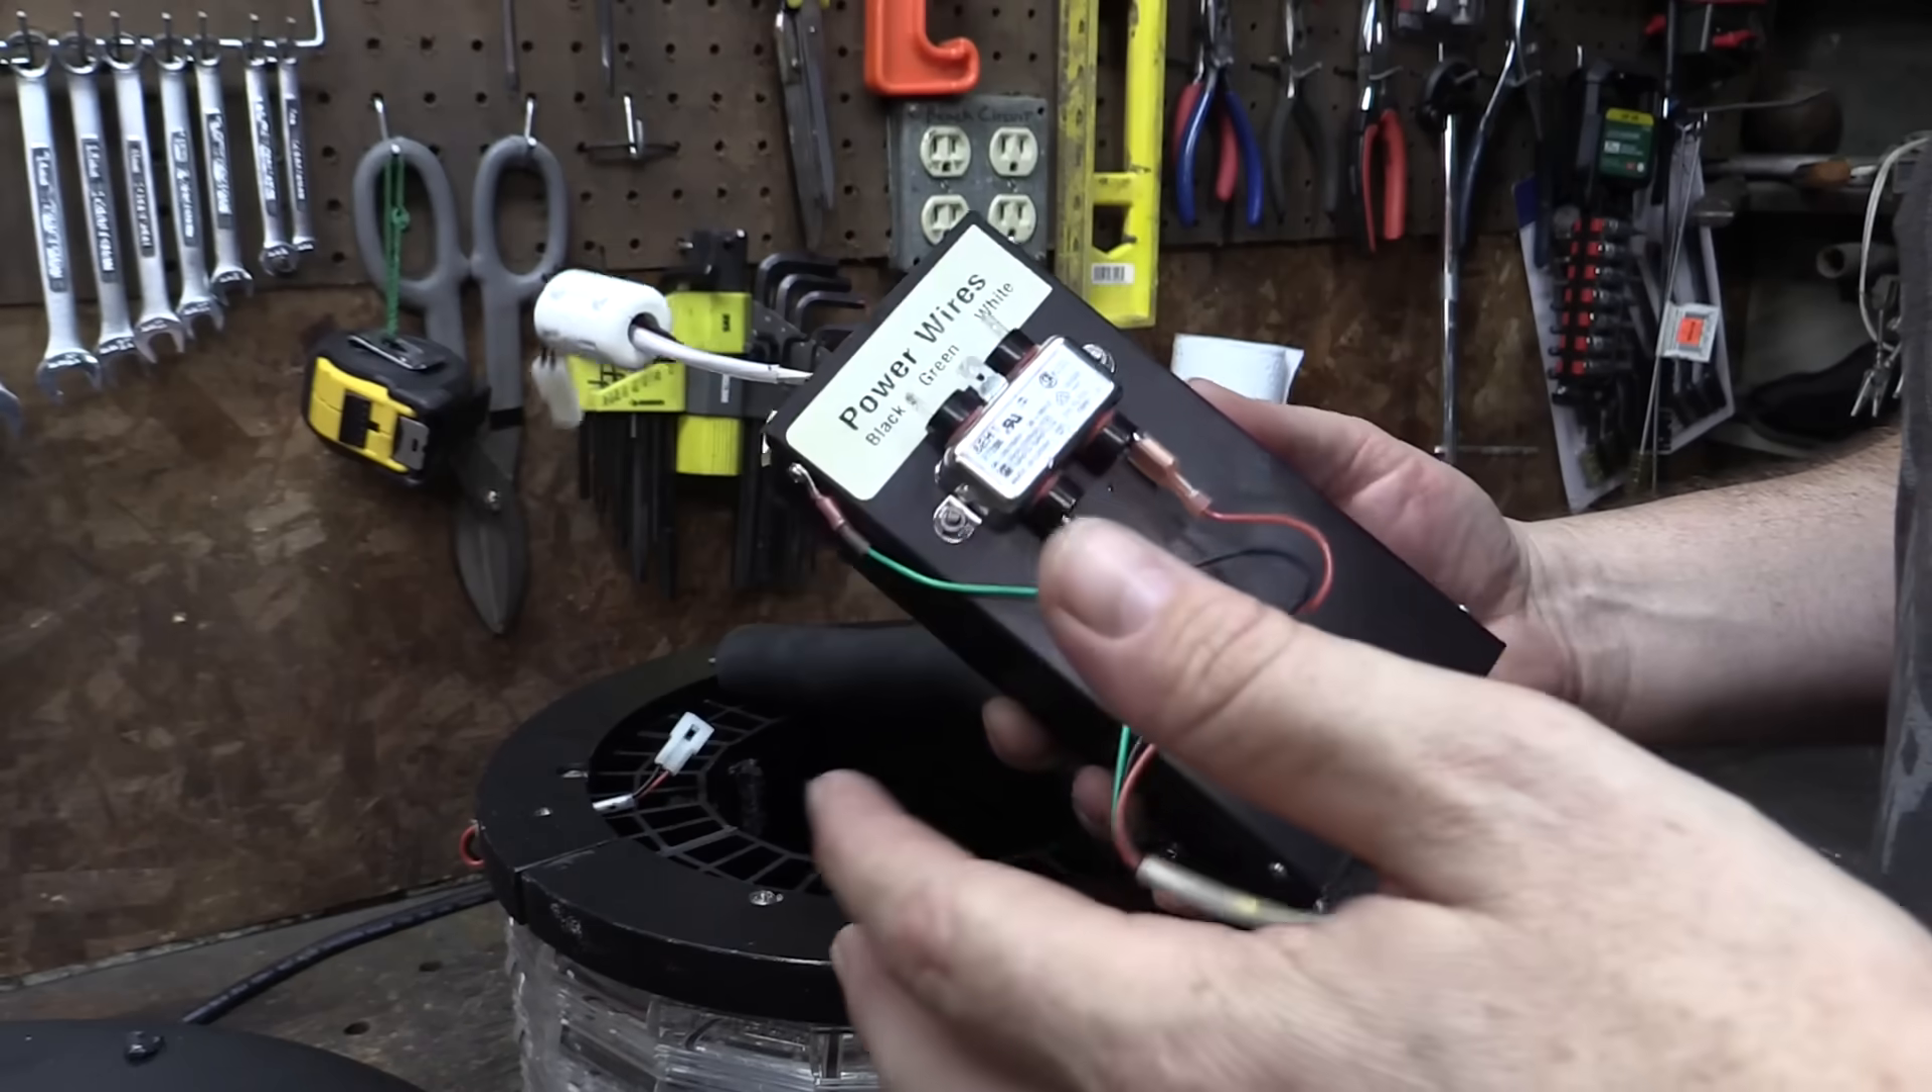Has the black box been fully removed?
Yes.